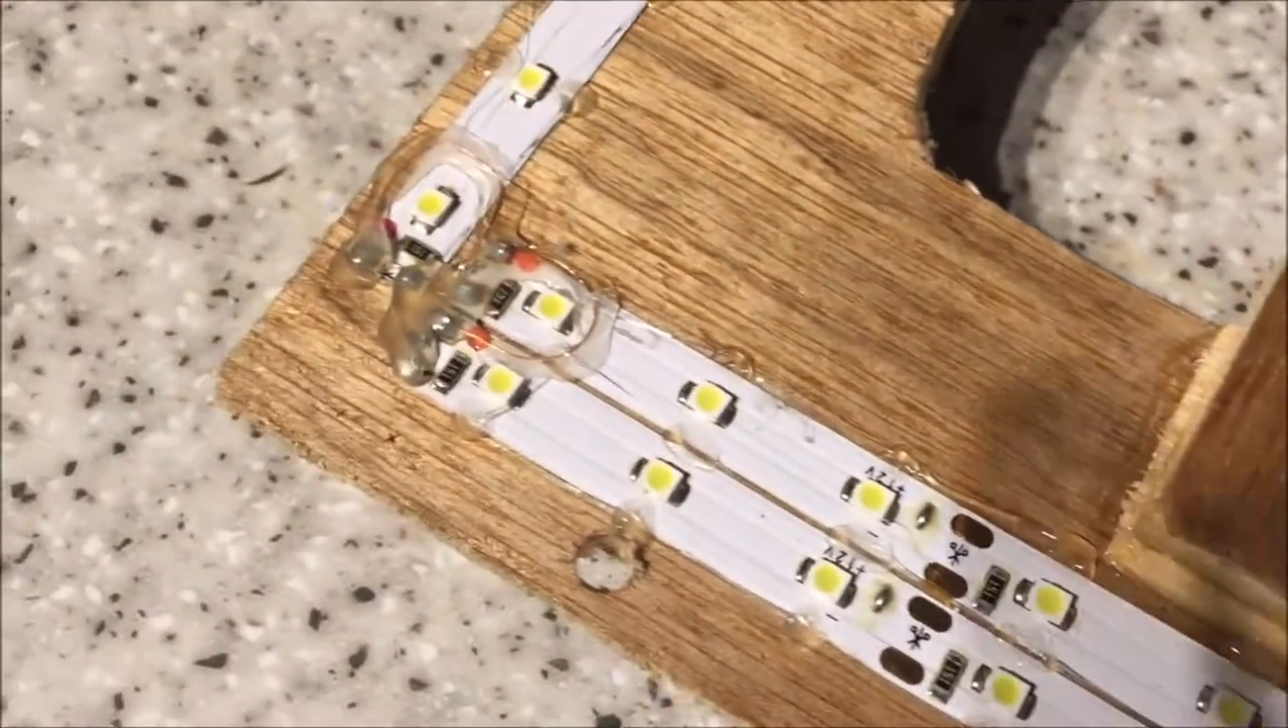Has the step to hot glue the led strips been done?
Yes.